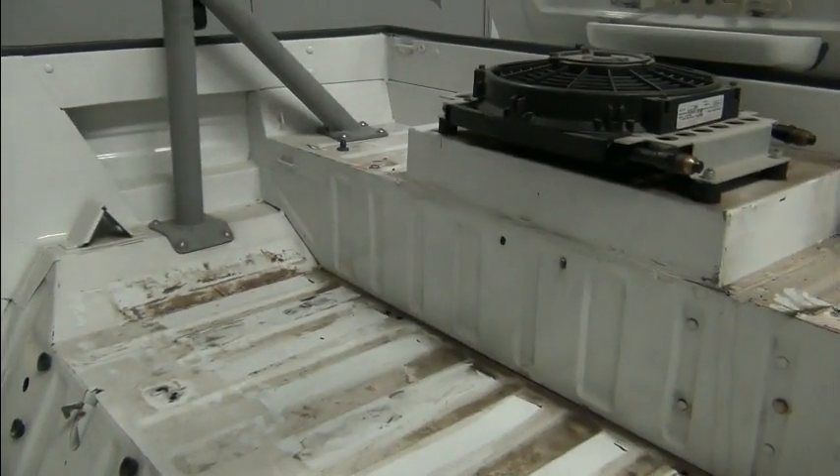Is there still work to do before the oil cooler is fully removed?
Yes.